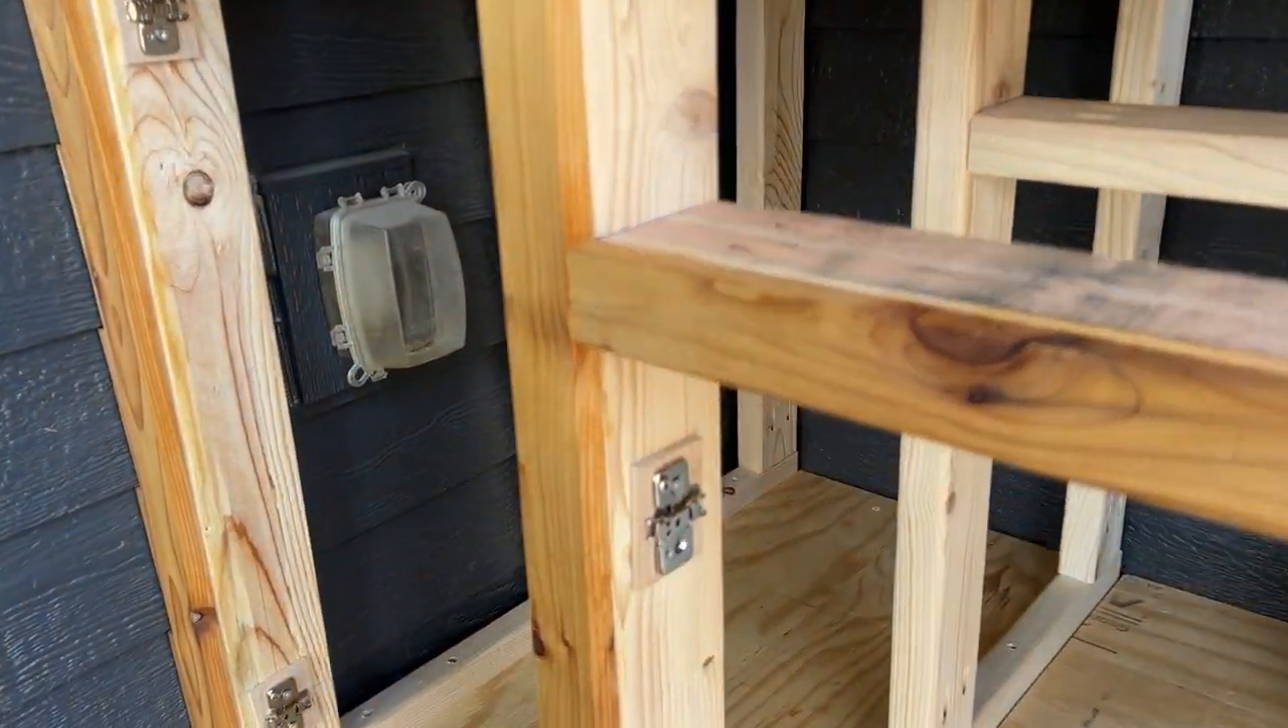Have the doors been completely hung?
No.